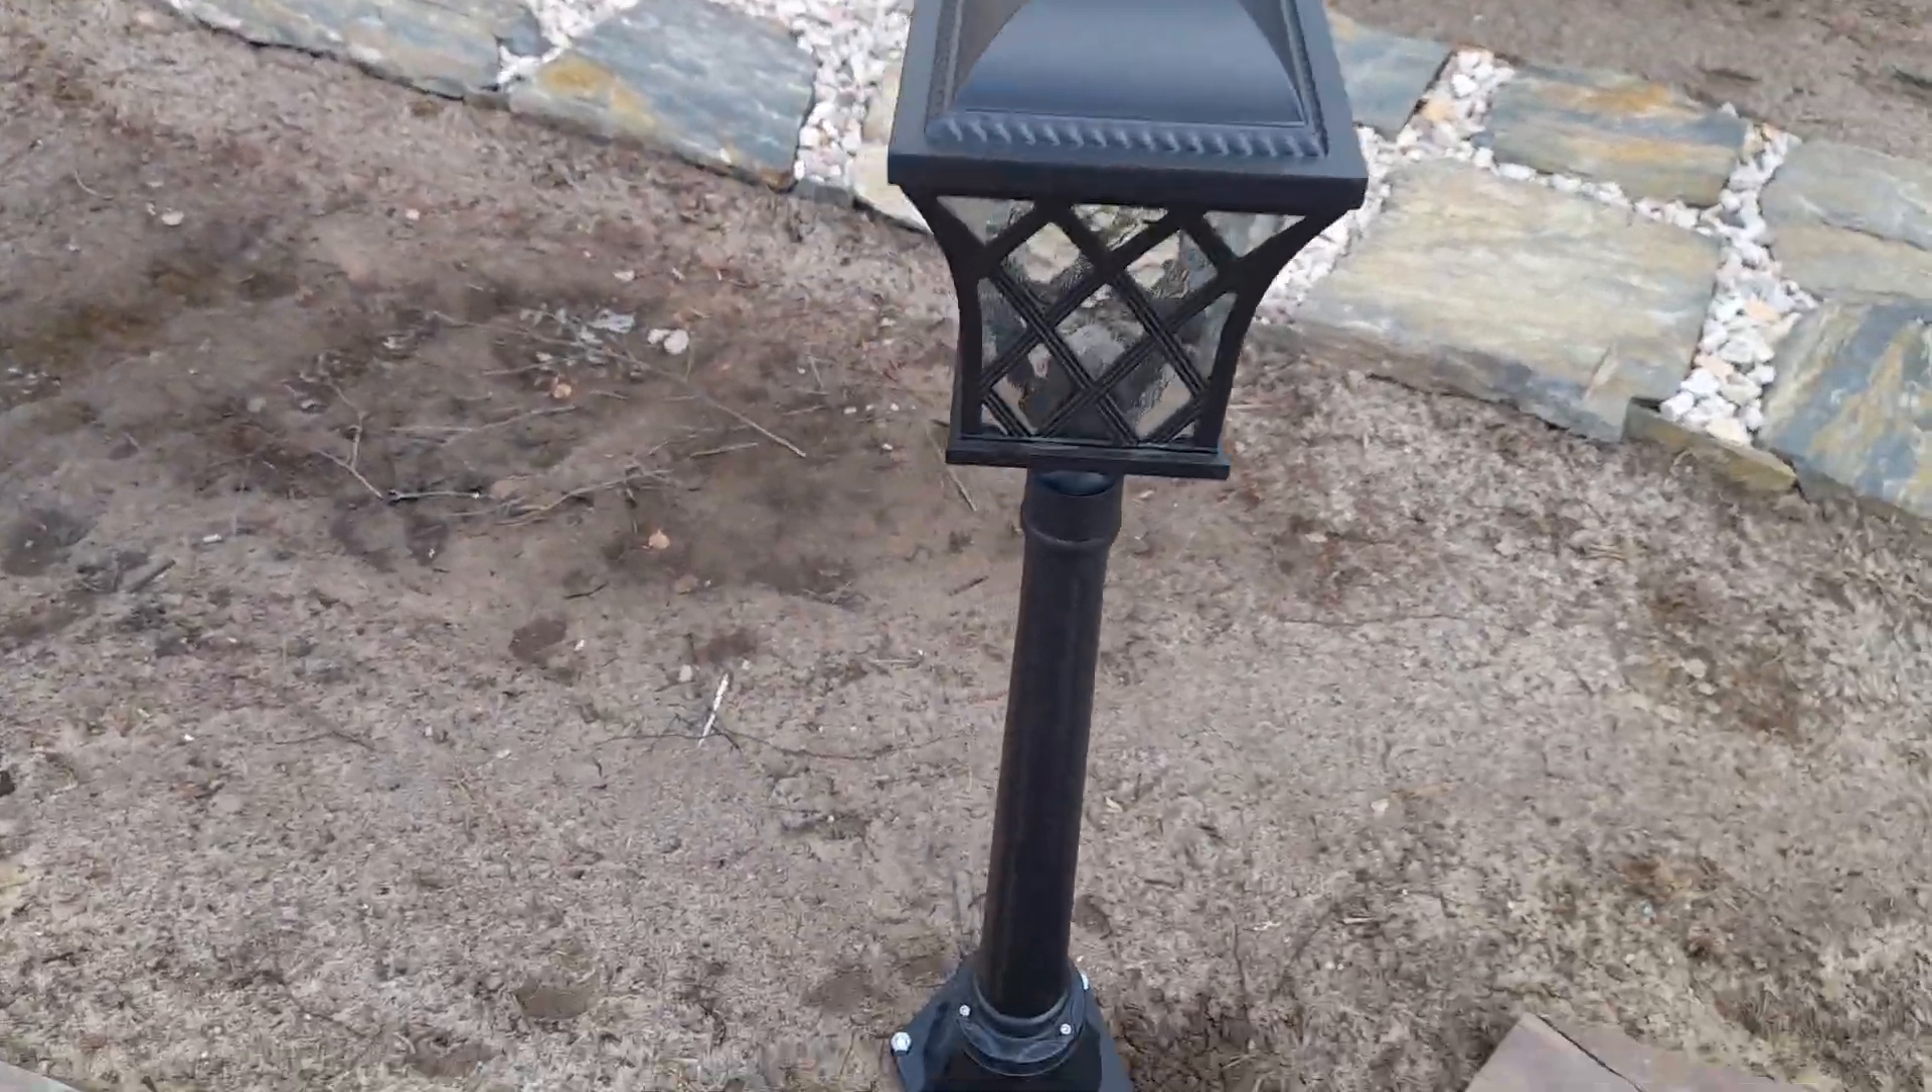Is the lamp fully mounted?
Yes.